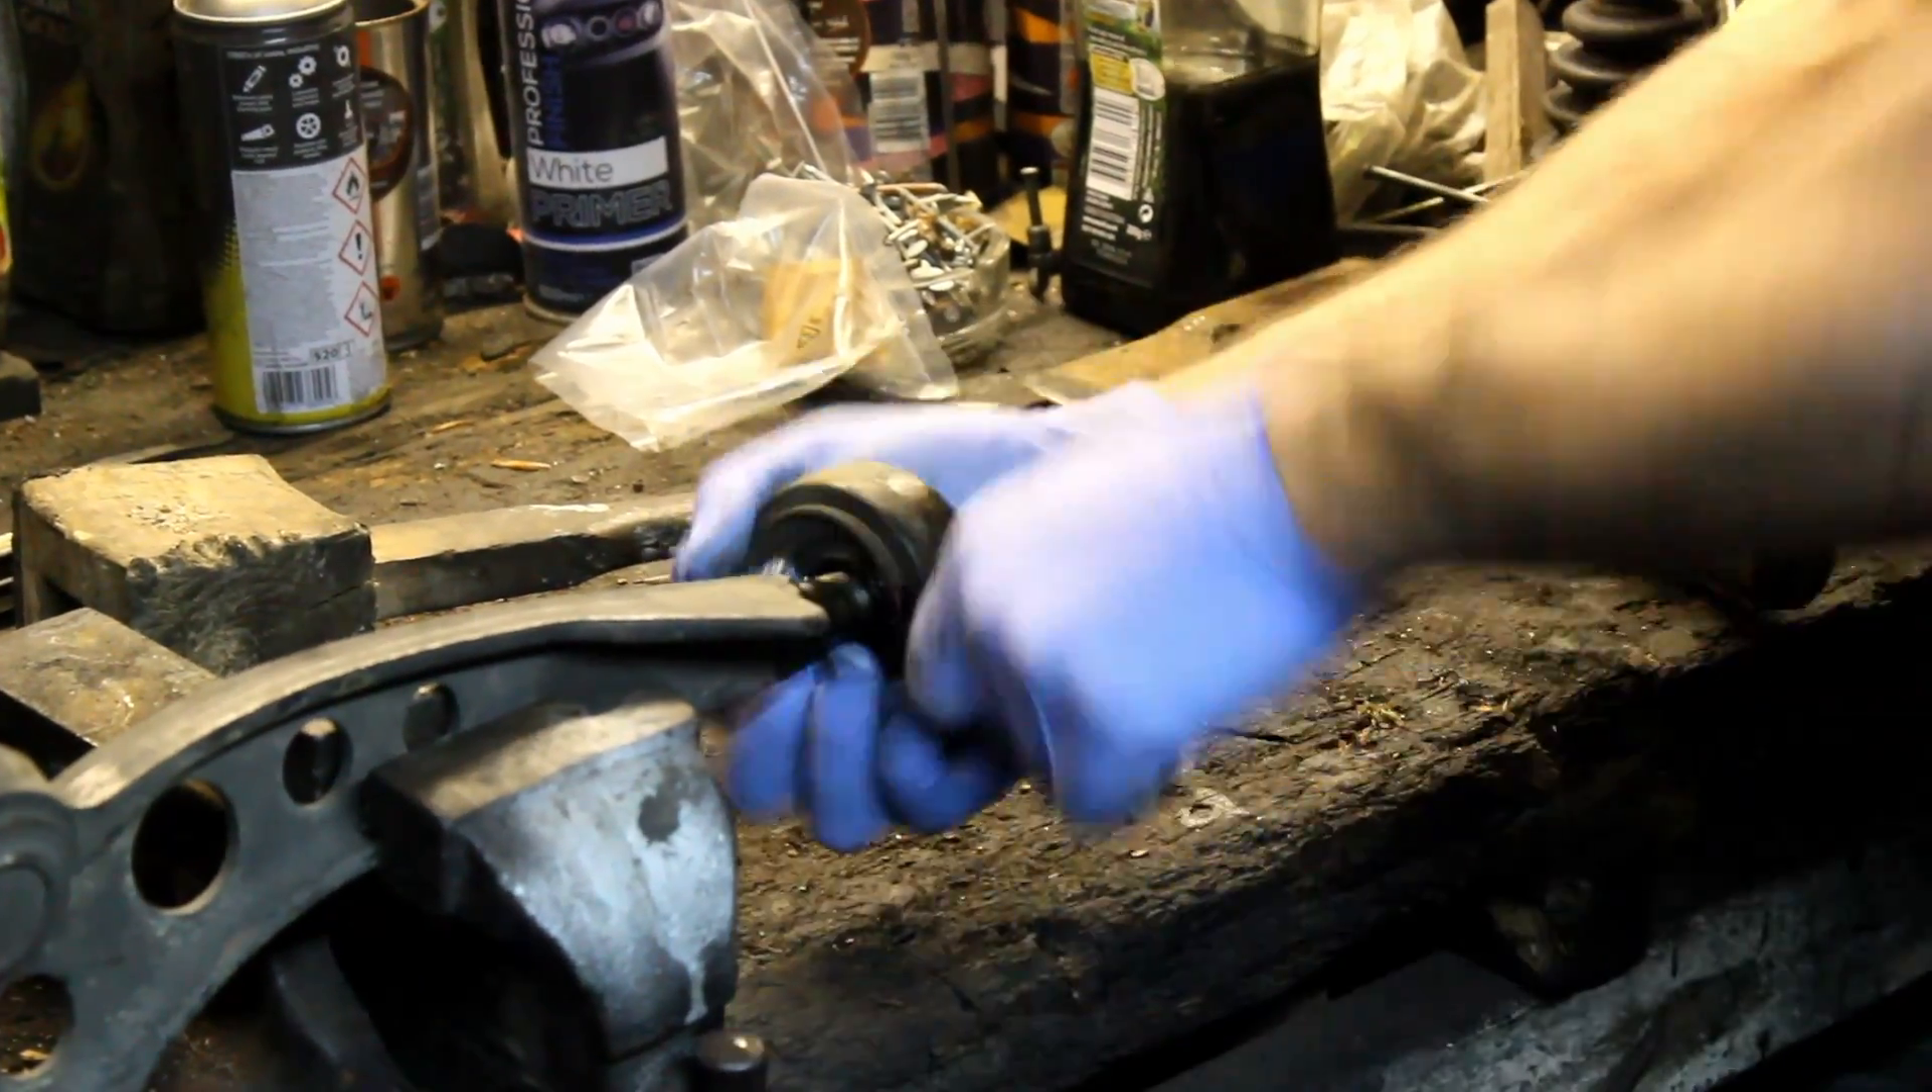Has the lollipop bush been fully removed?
No.